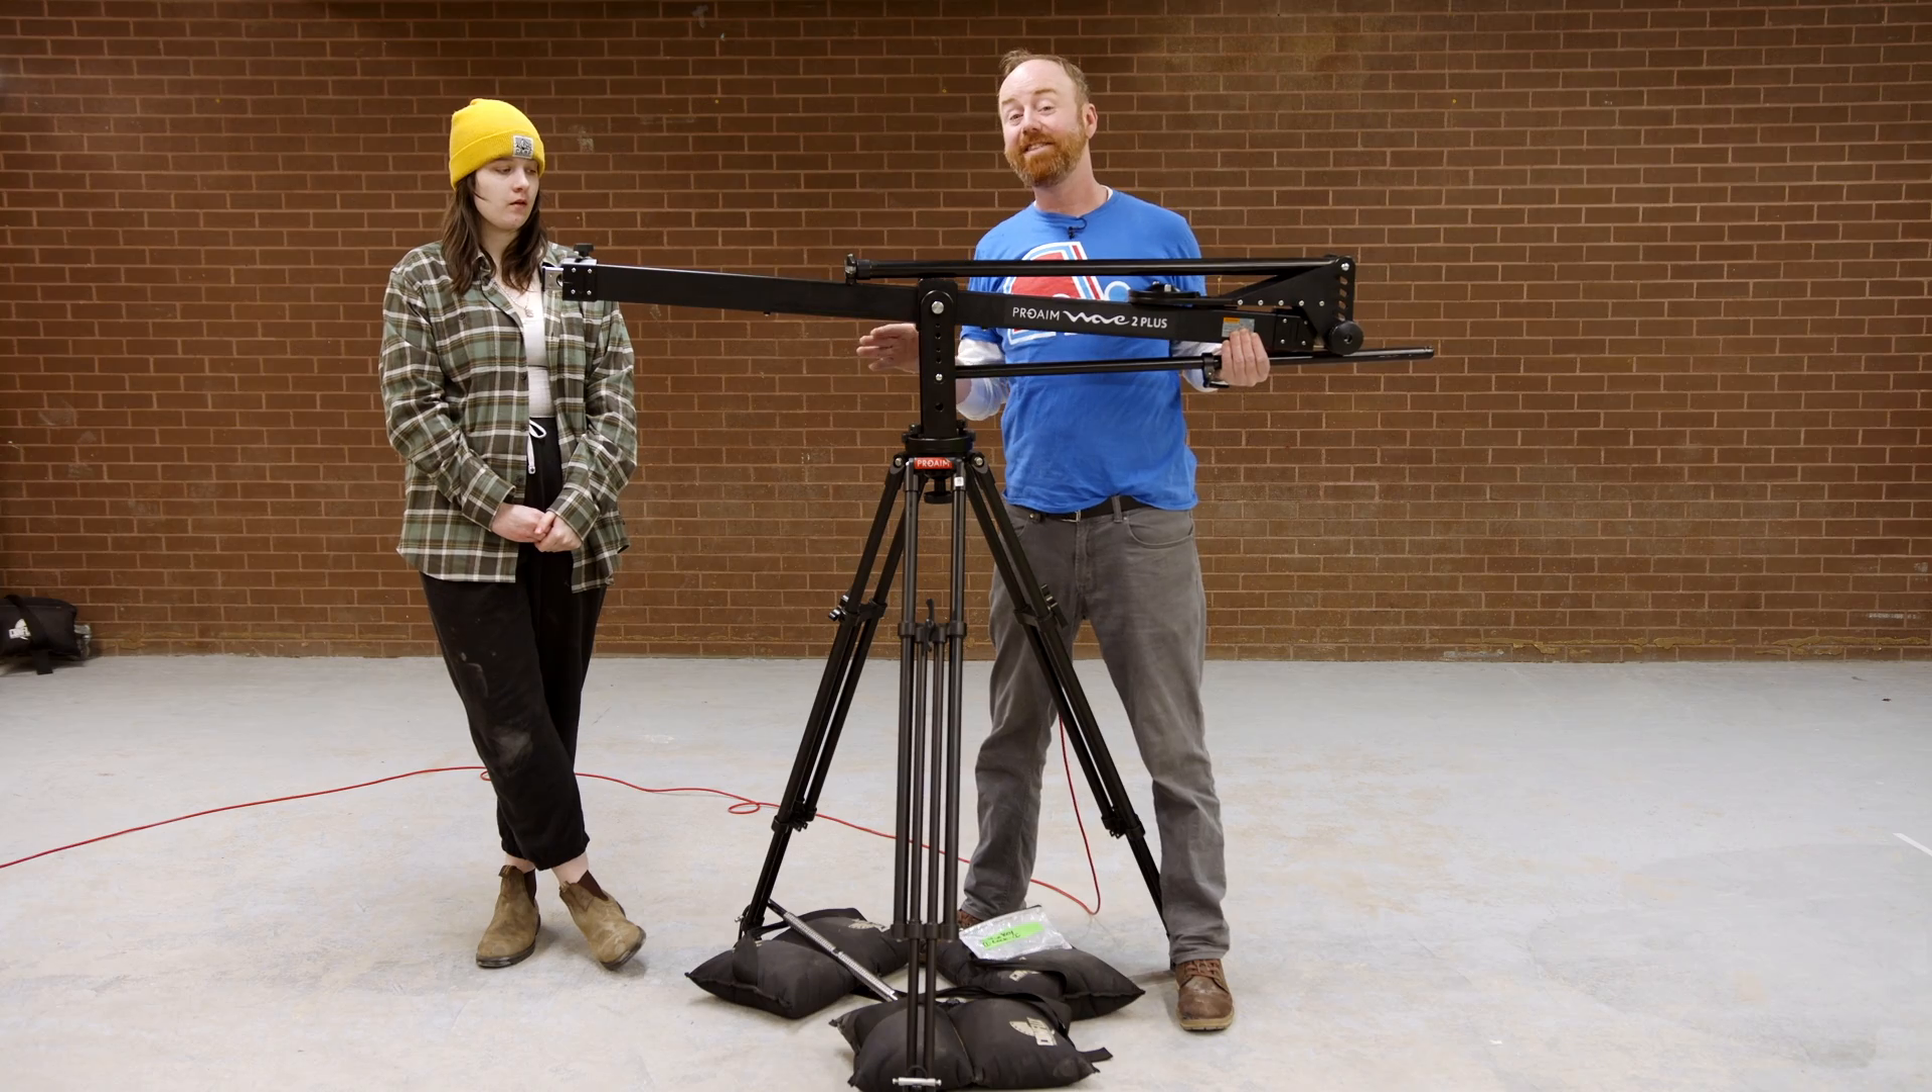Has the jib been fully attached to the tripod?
Yes.